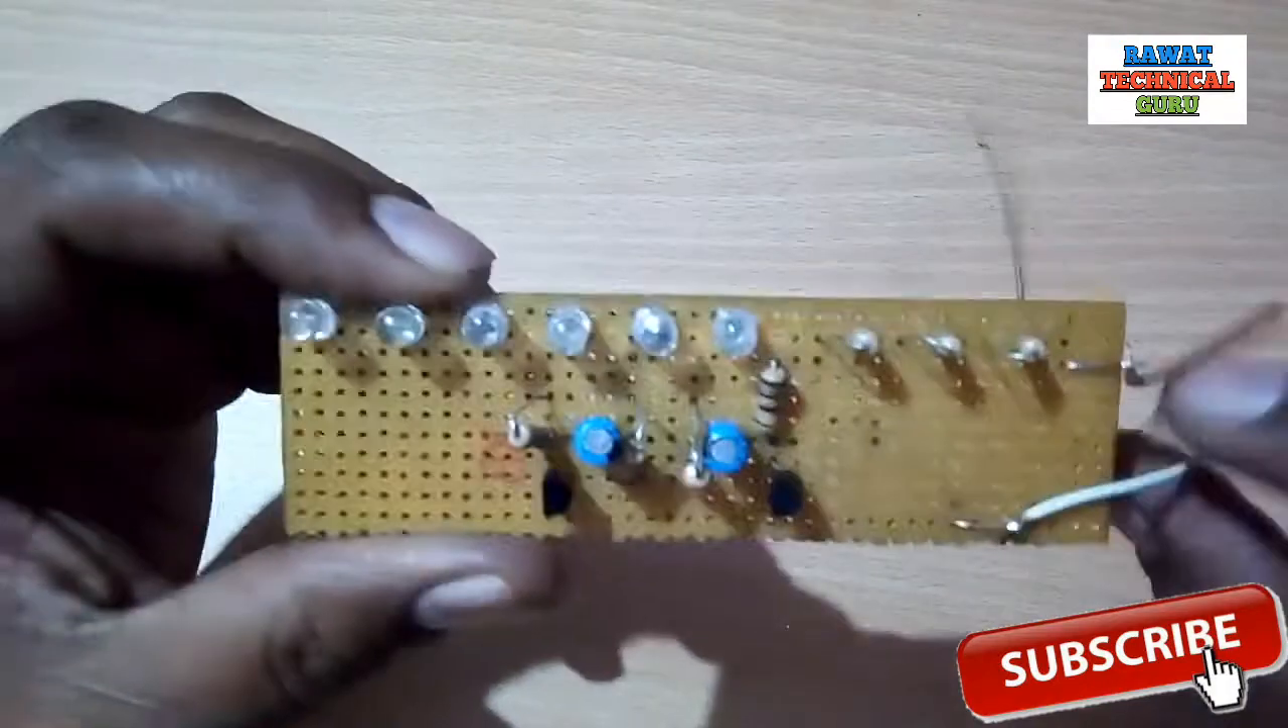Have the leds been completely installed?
Yes.